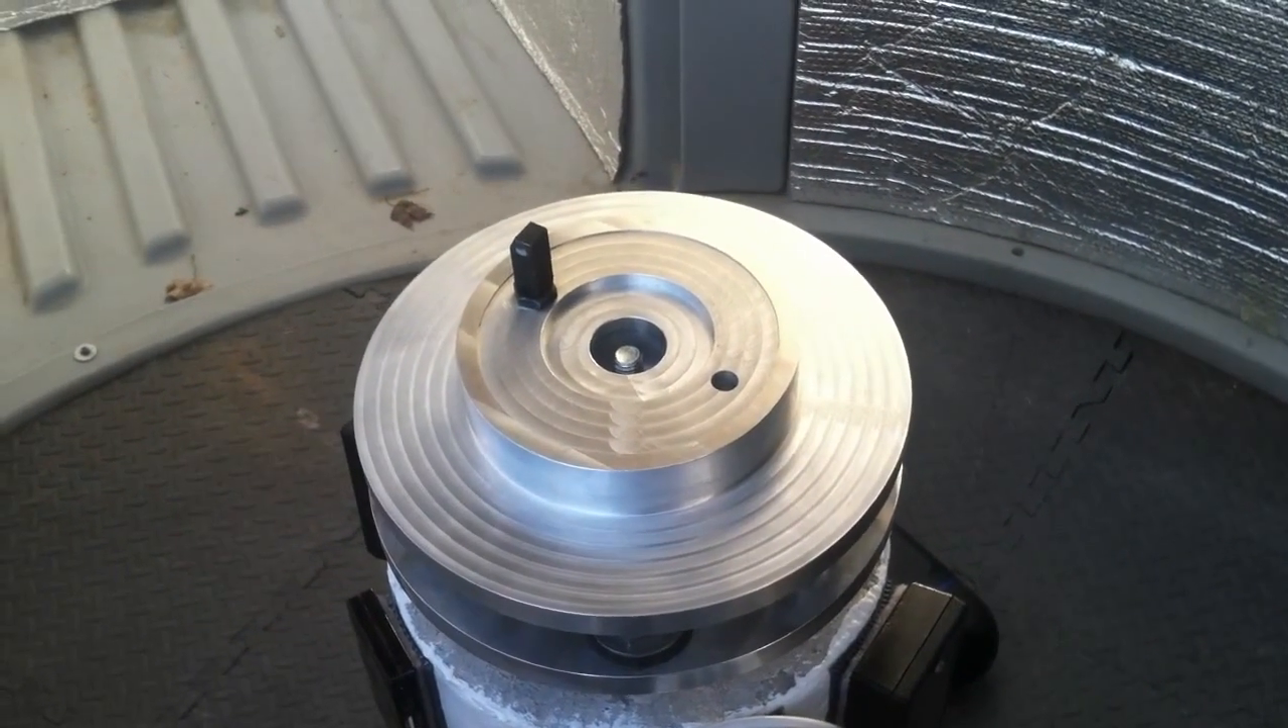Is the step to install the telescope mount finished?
No.